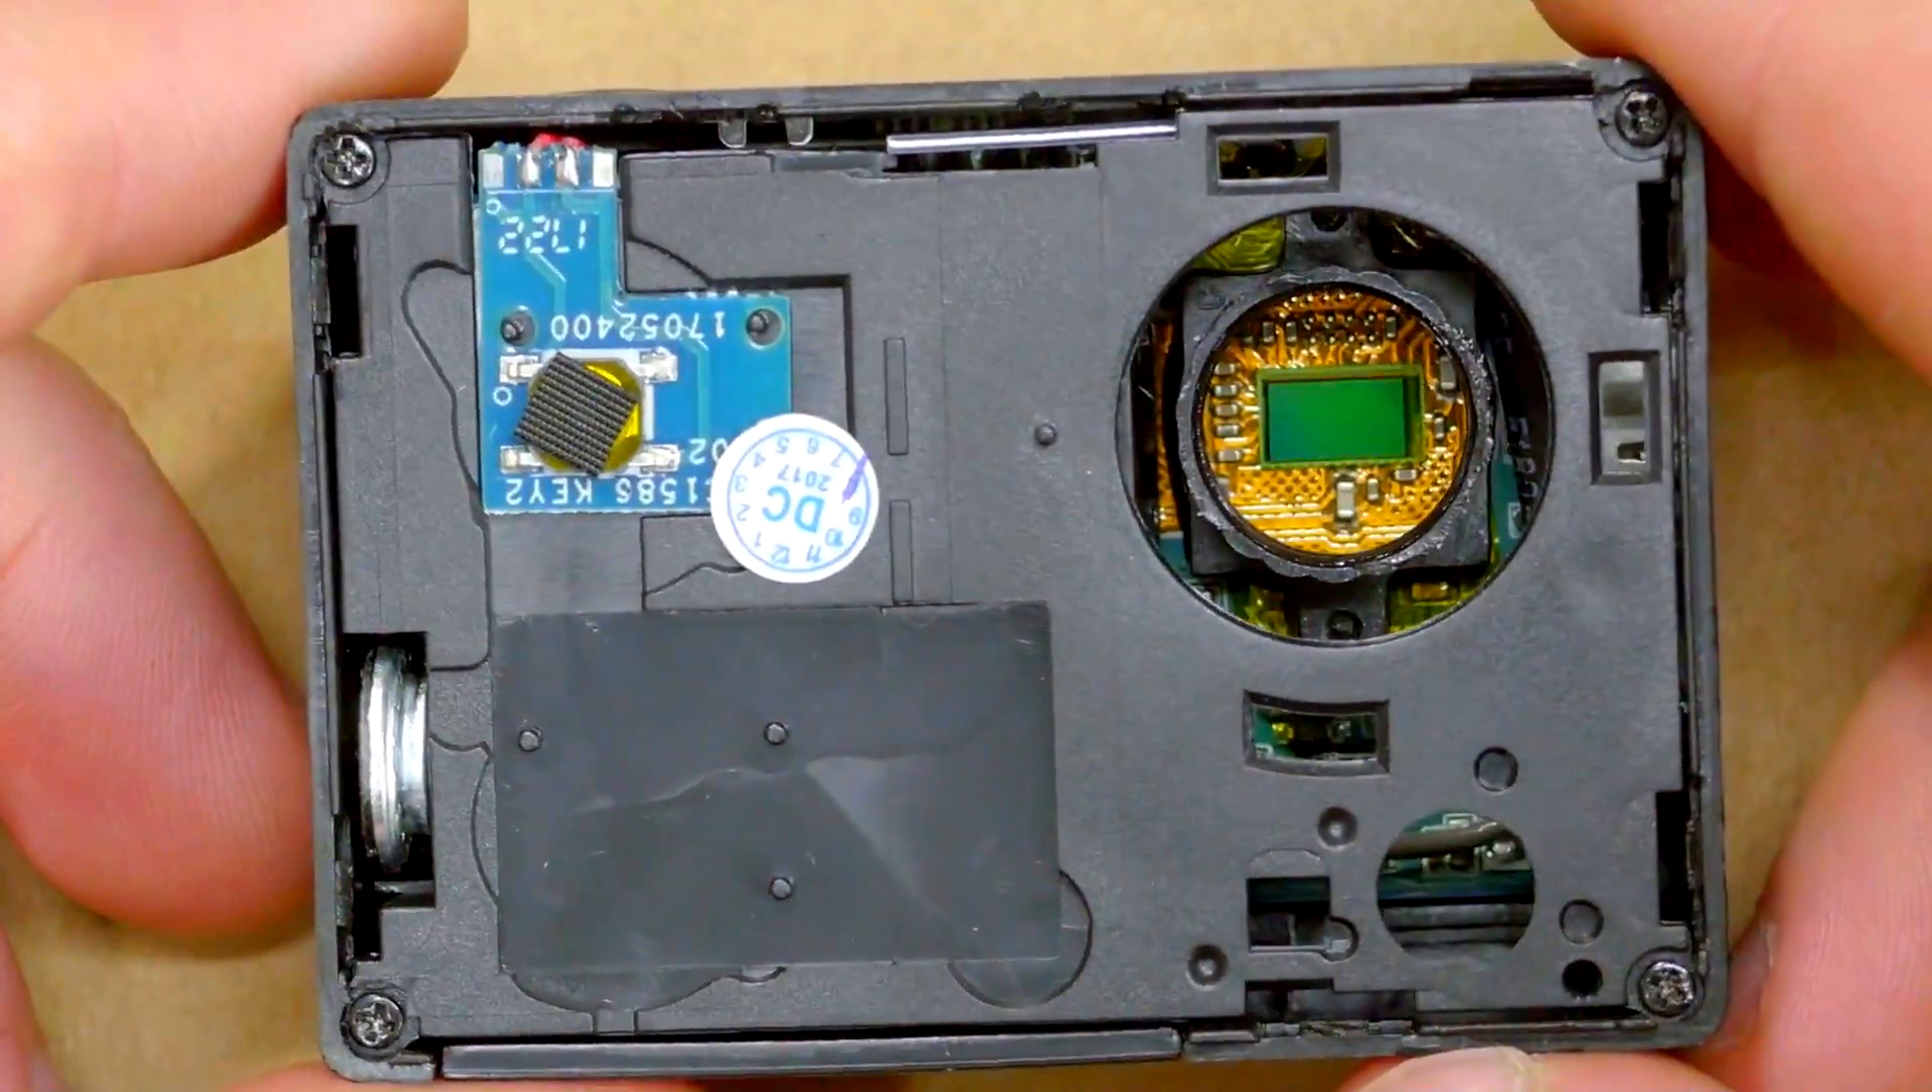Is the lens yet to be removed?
No.